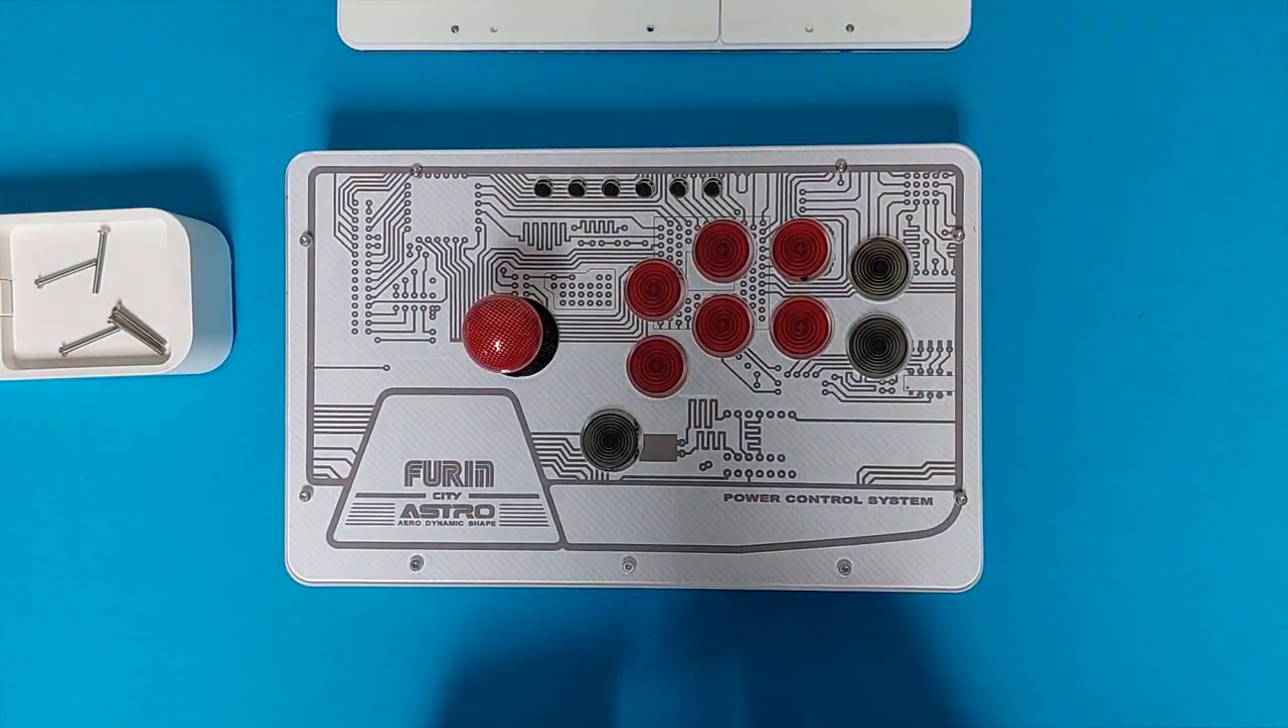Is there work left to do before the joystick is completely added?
No.